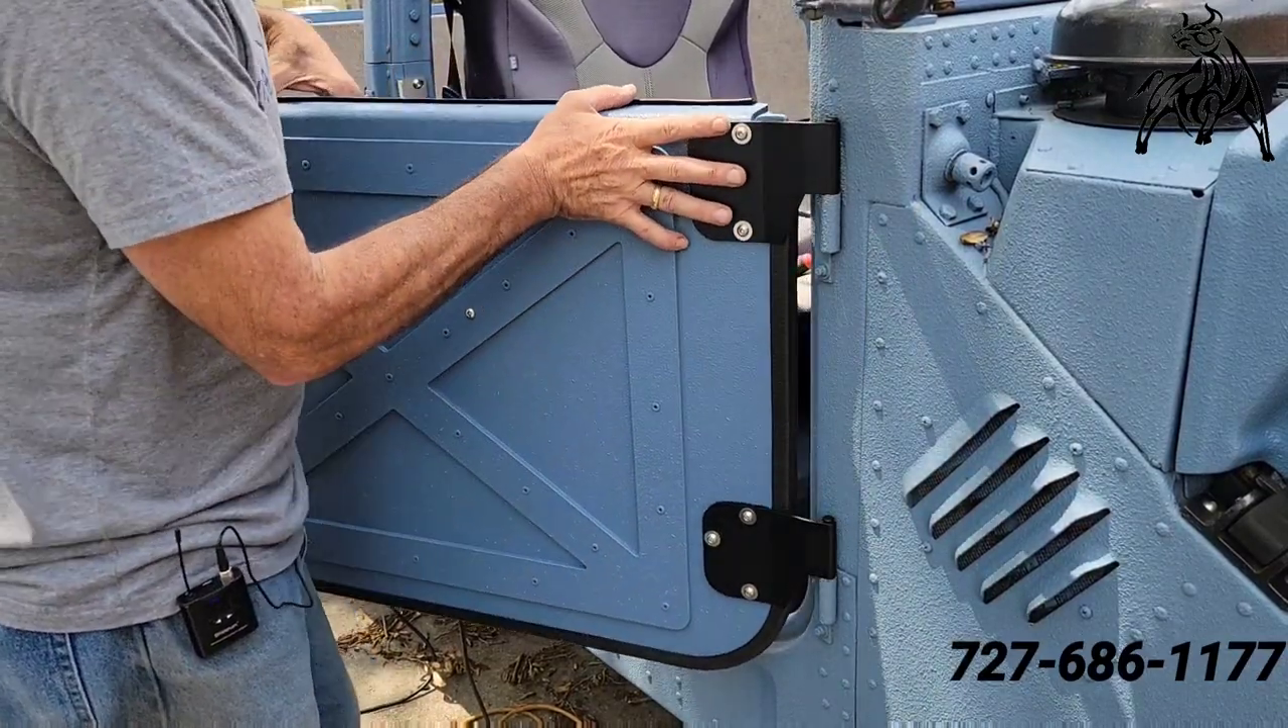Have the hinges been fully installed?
Yes.